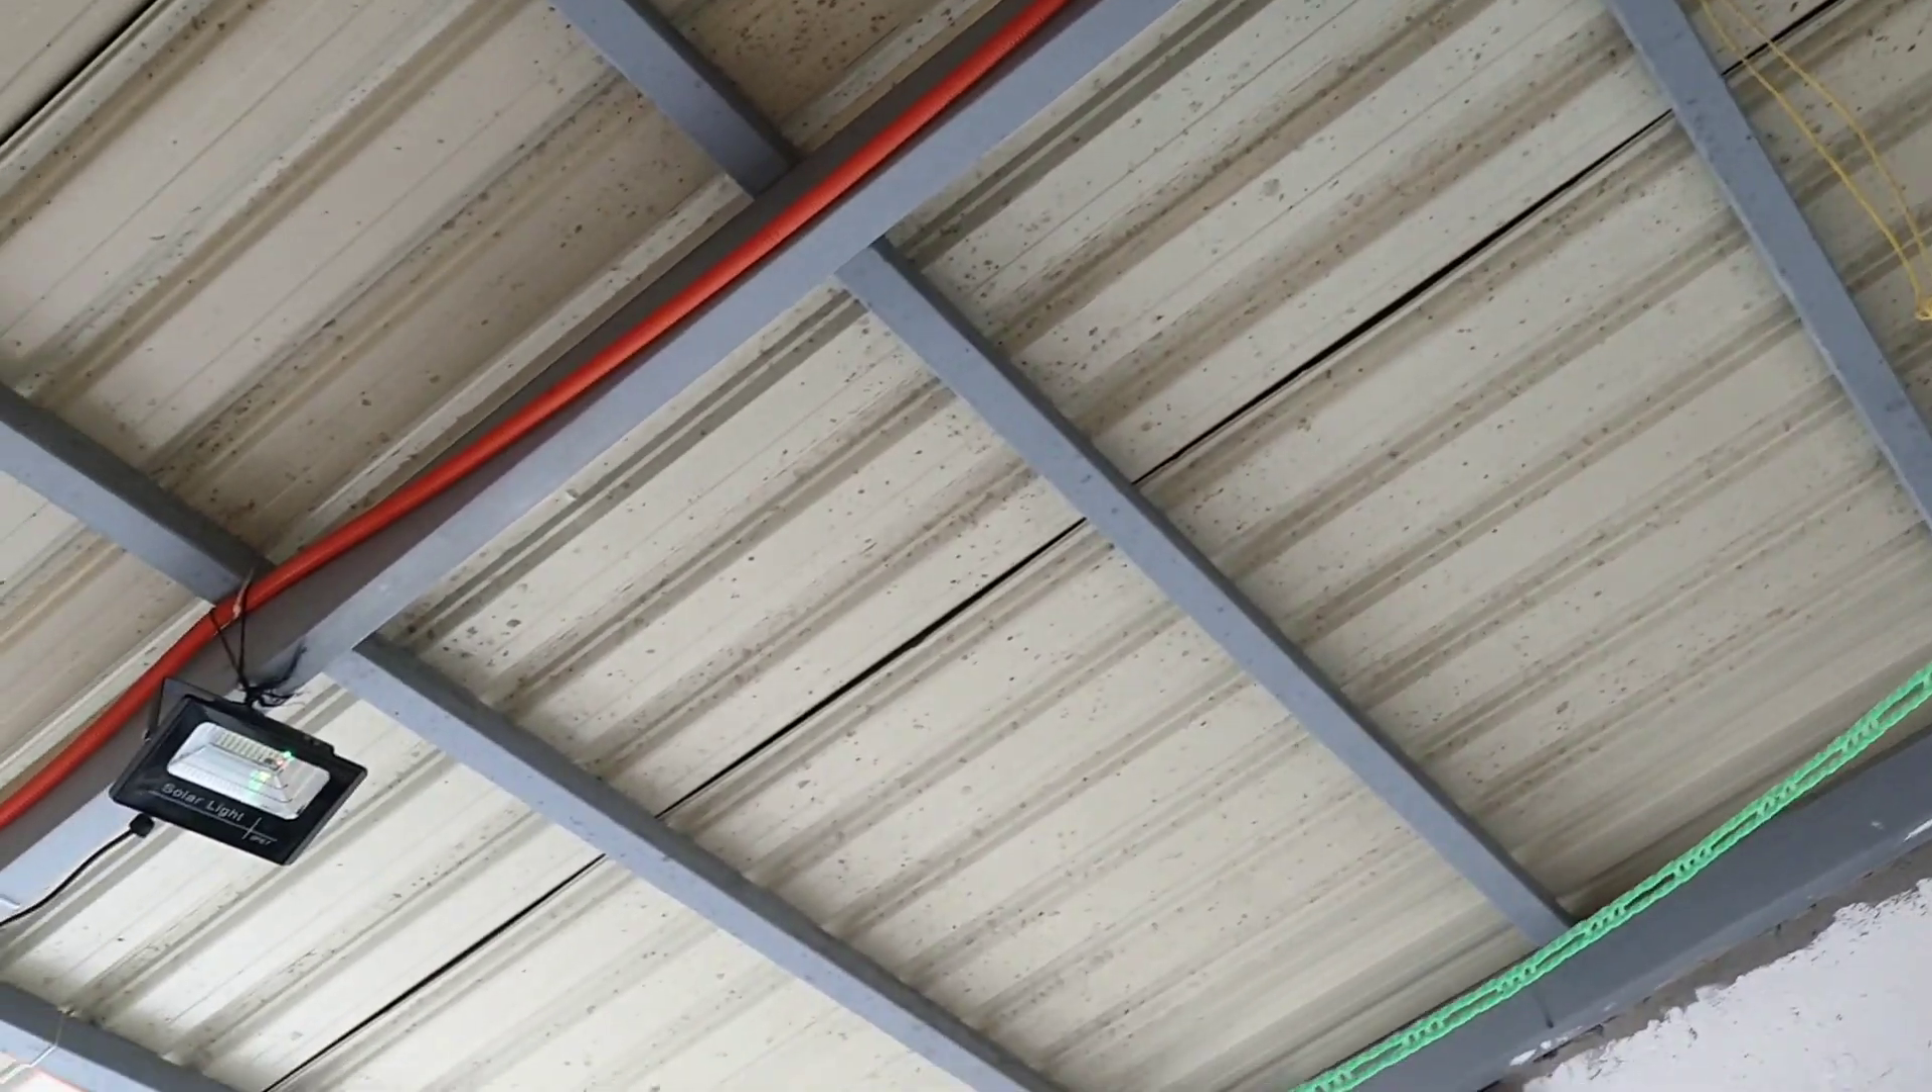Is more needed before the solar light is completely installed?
No.